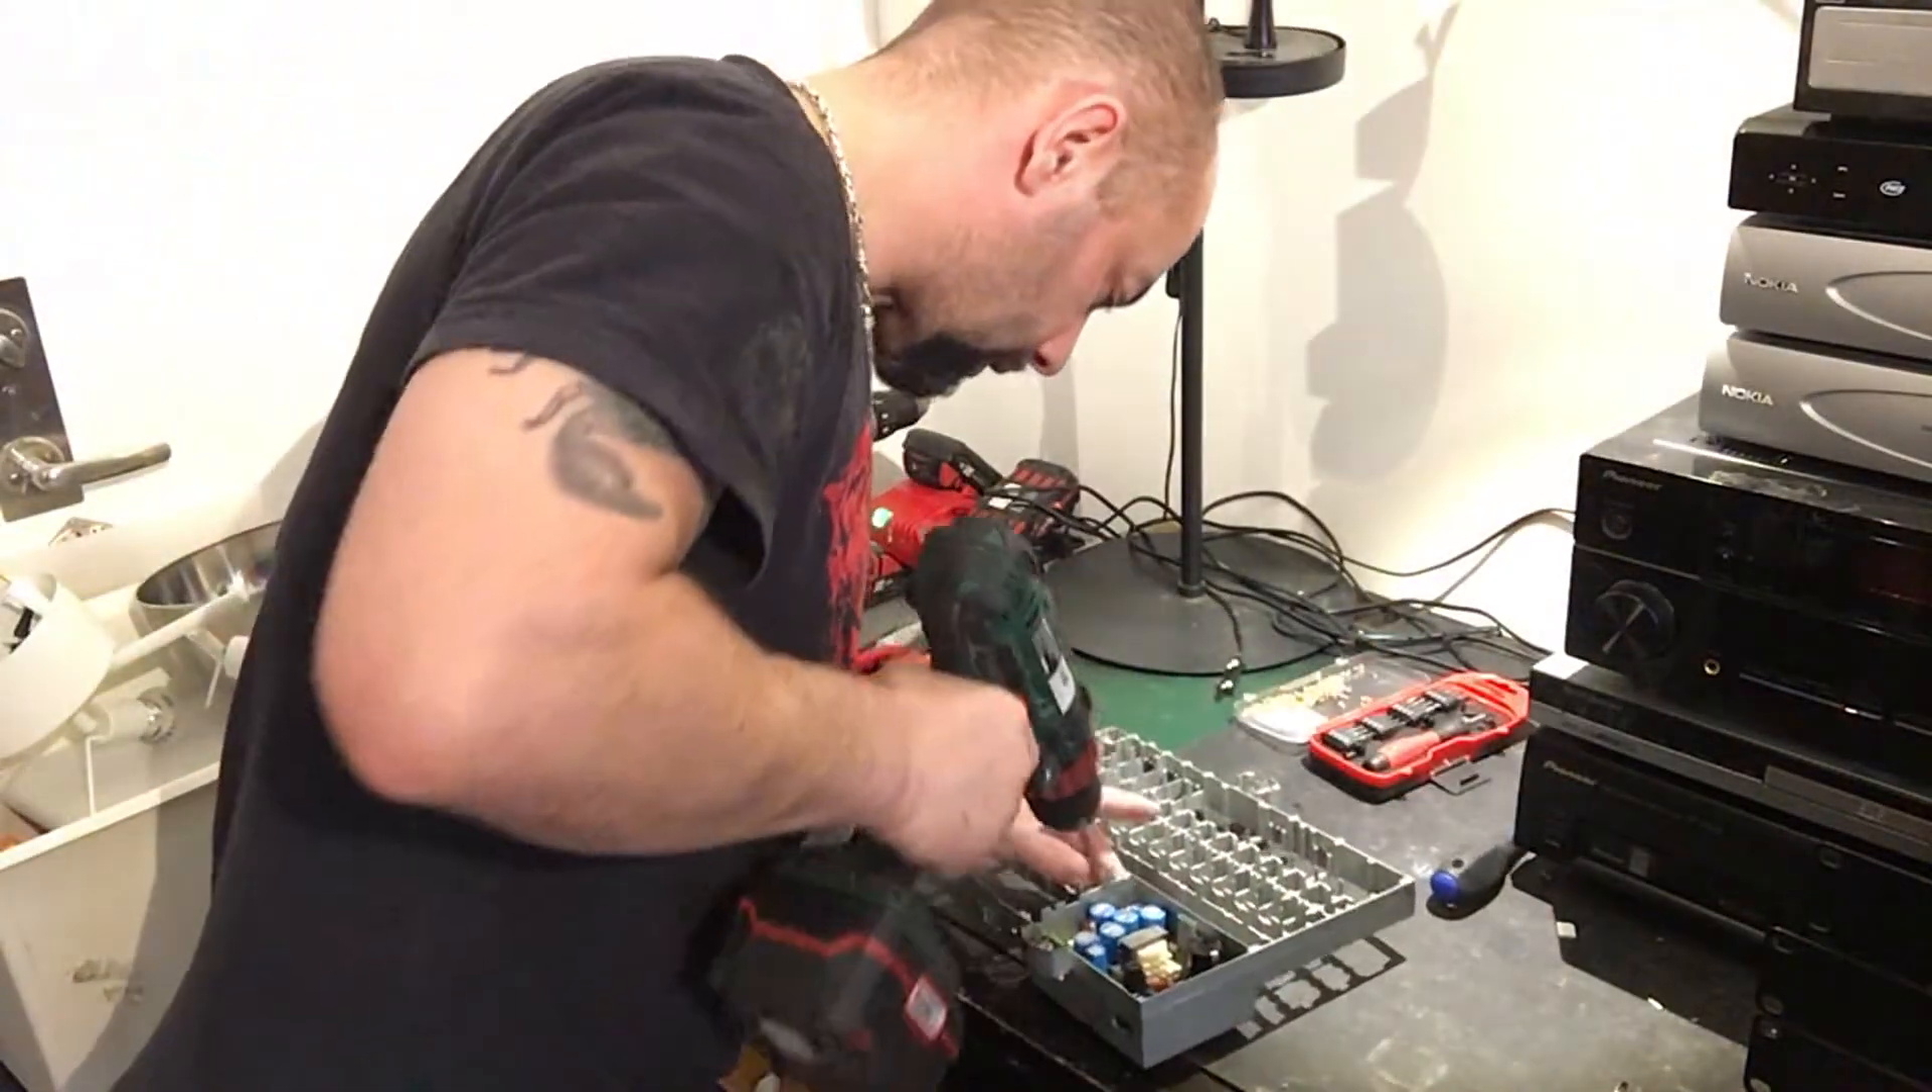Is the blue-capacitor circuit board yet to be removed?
Yes.